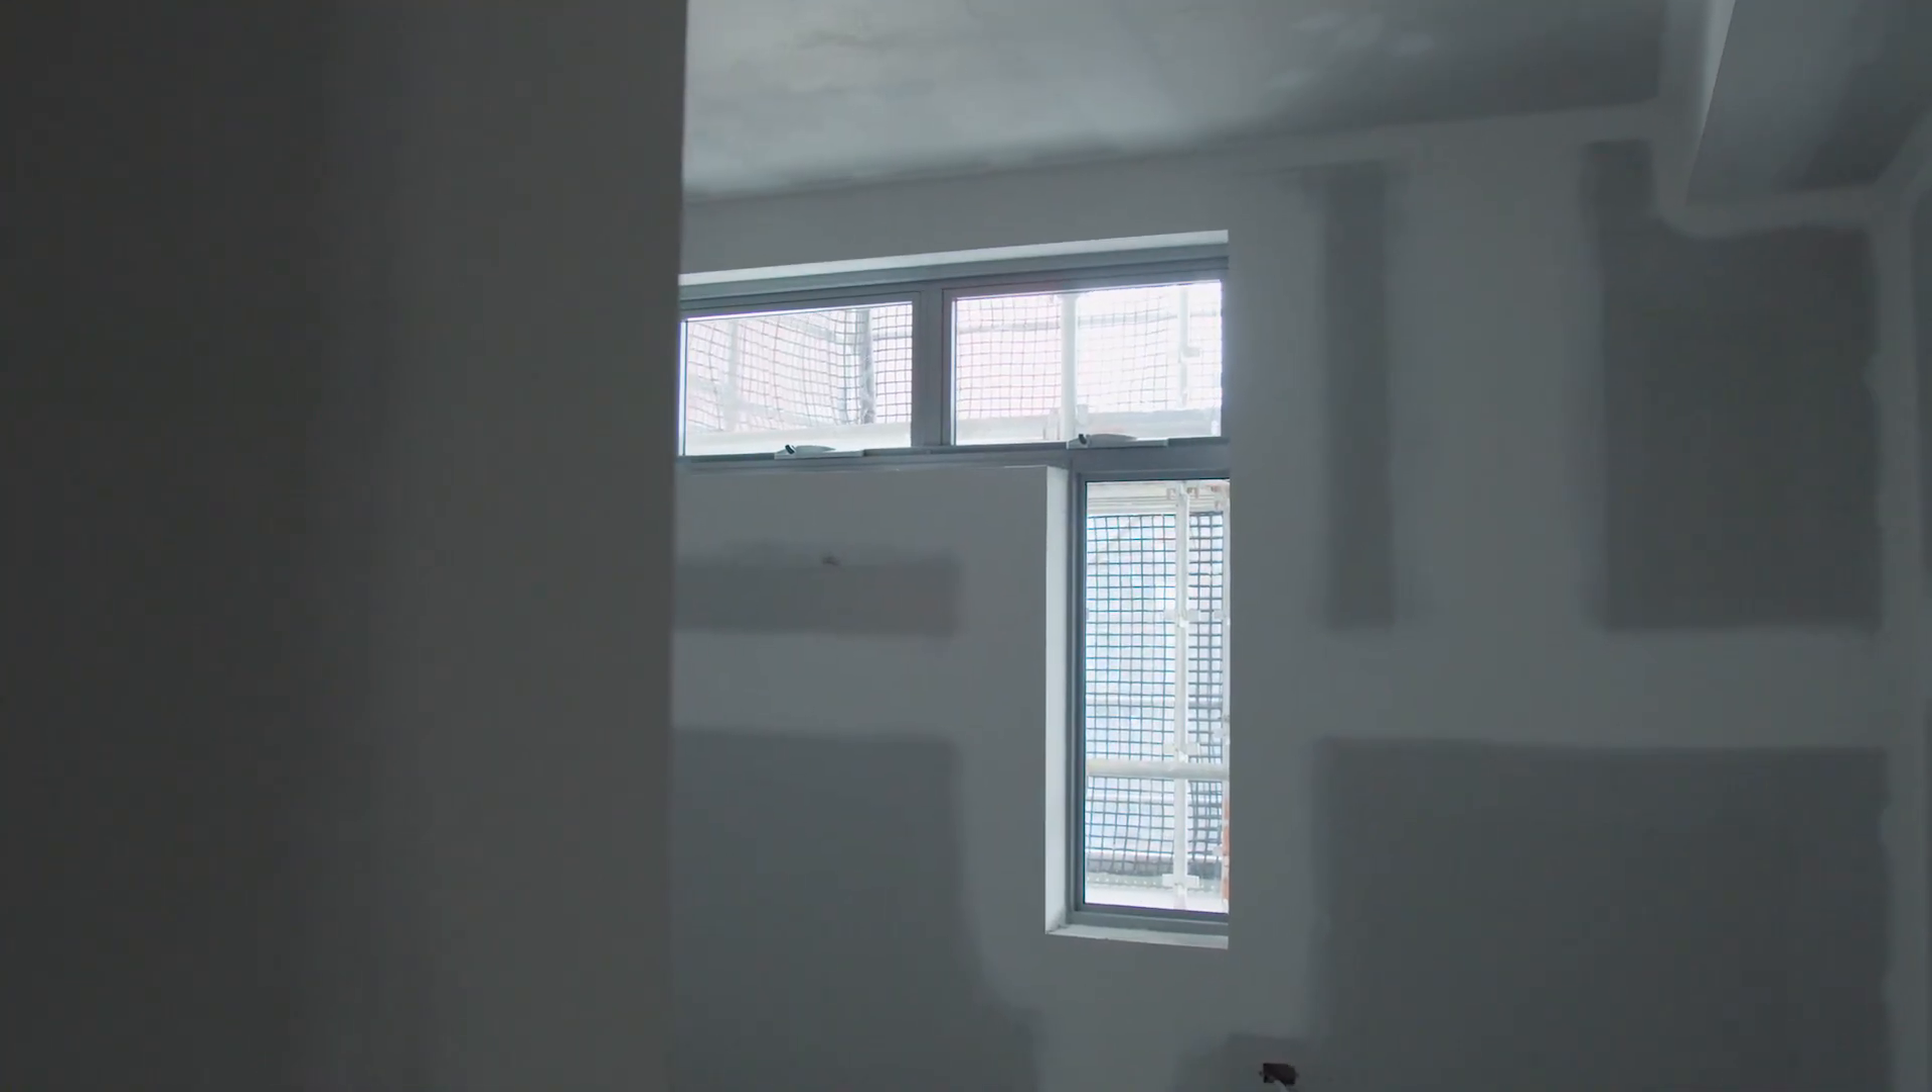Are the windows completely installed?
Yes.